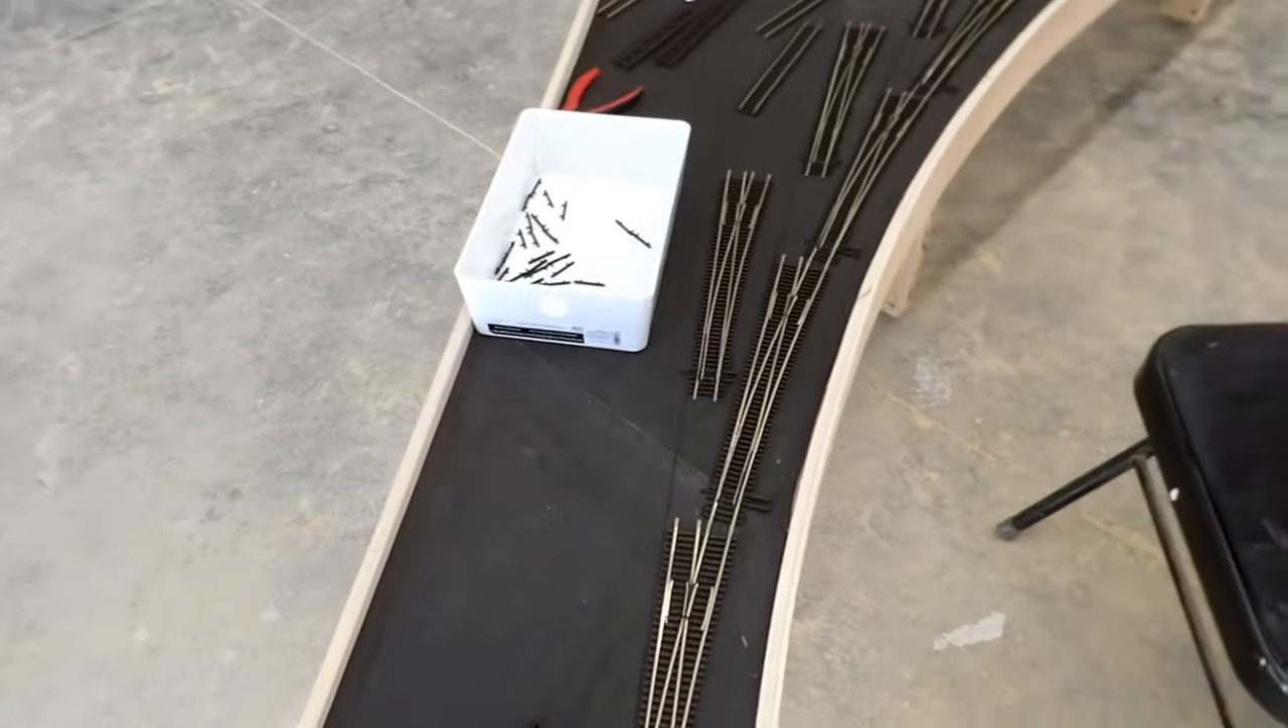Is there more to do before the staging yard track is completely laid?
Yes.